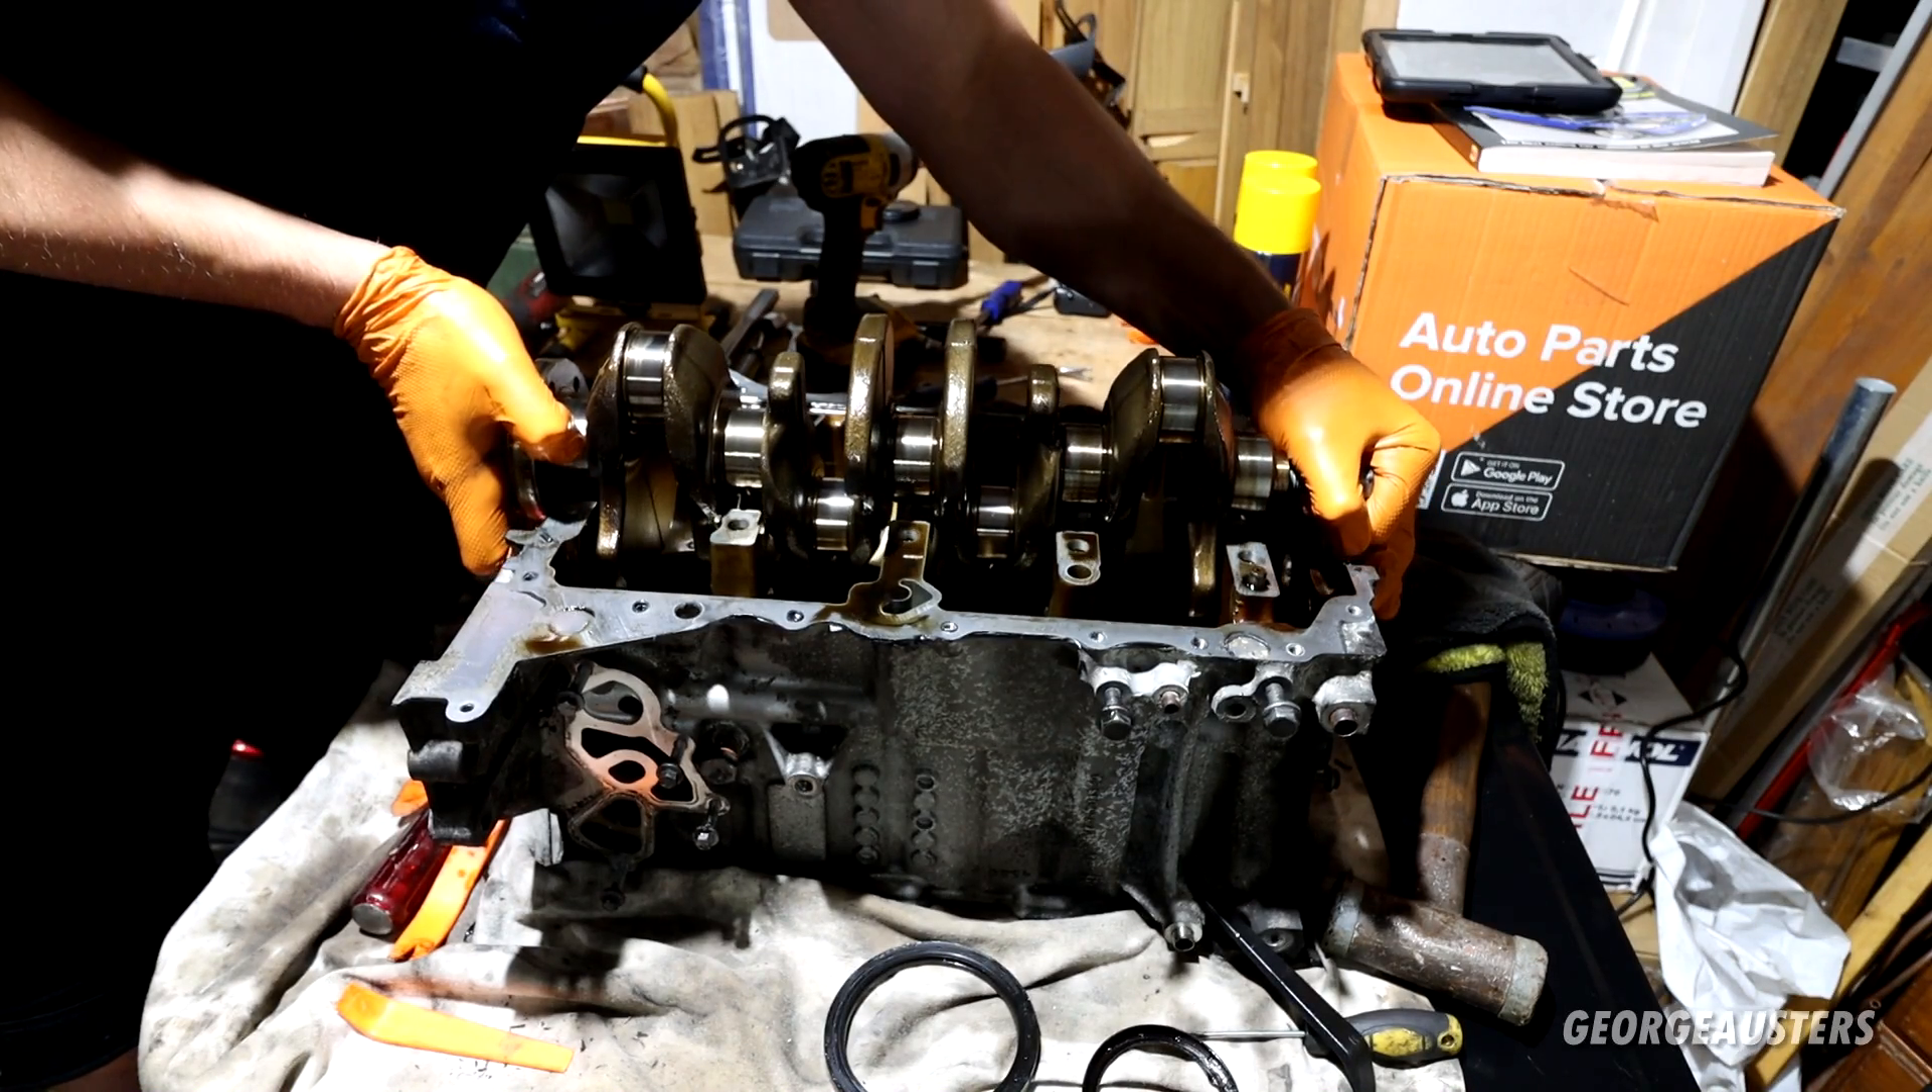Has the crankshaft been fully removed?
No.